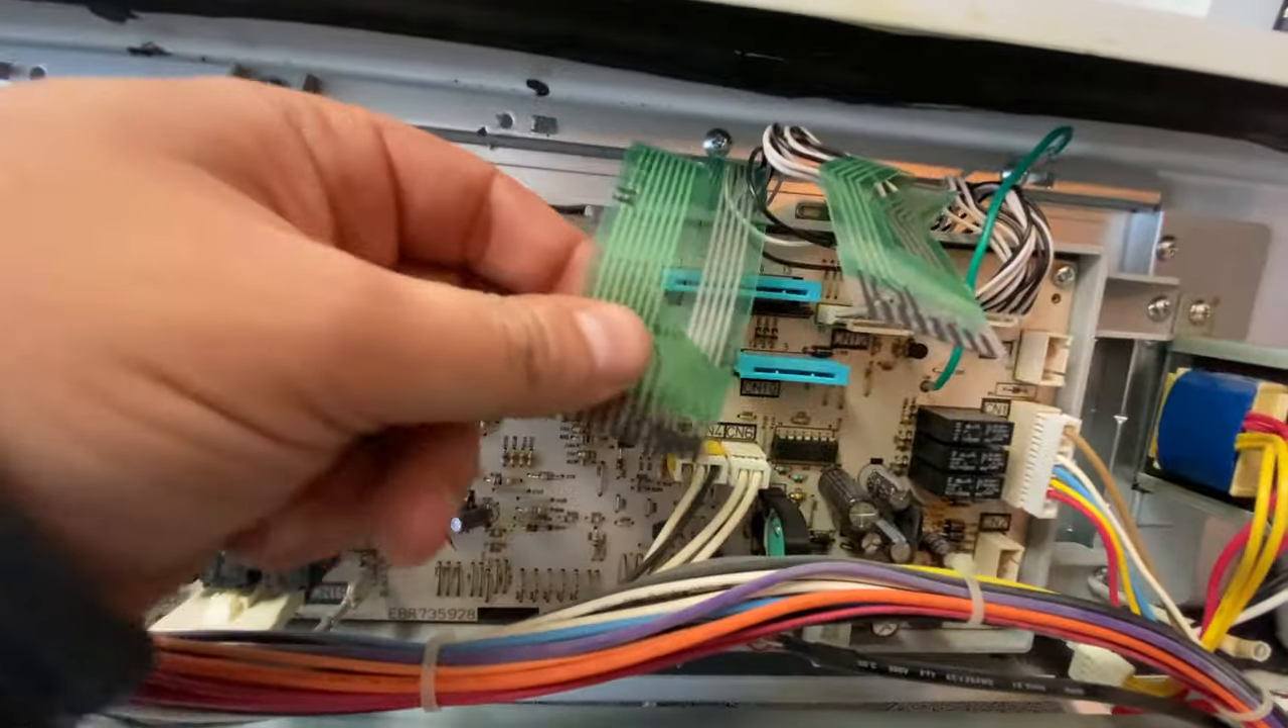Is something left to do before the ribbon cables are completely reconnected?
Yes.